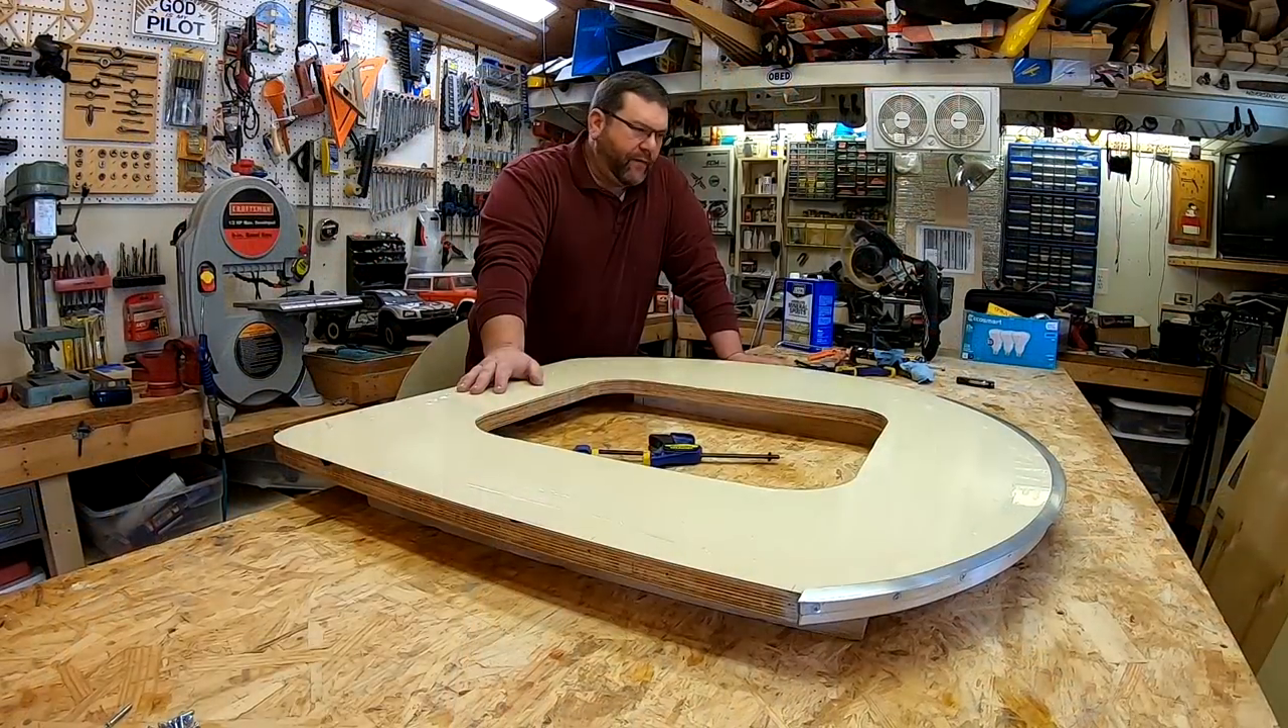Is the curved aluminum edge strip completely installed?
Yes.